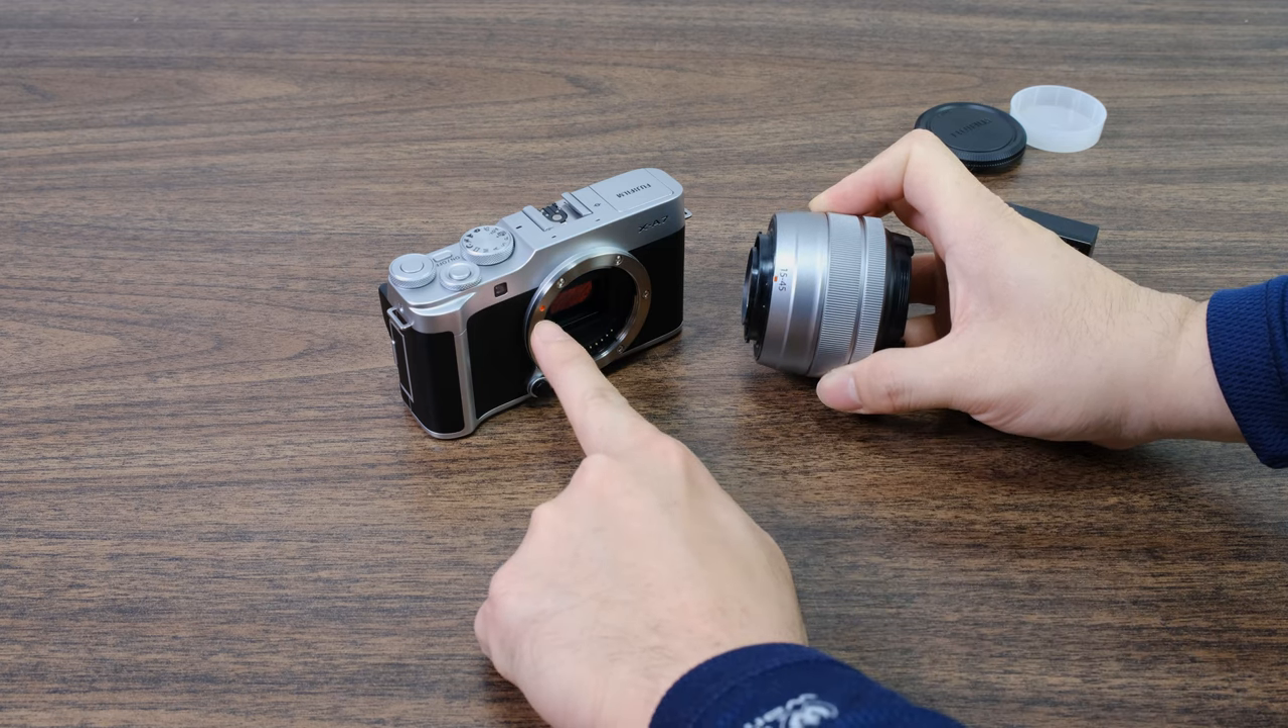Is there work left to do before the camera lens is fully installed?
Yes.